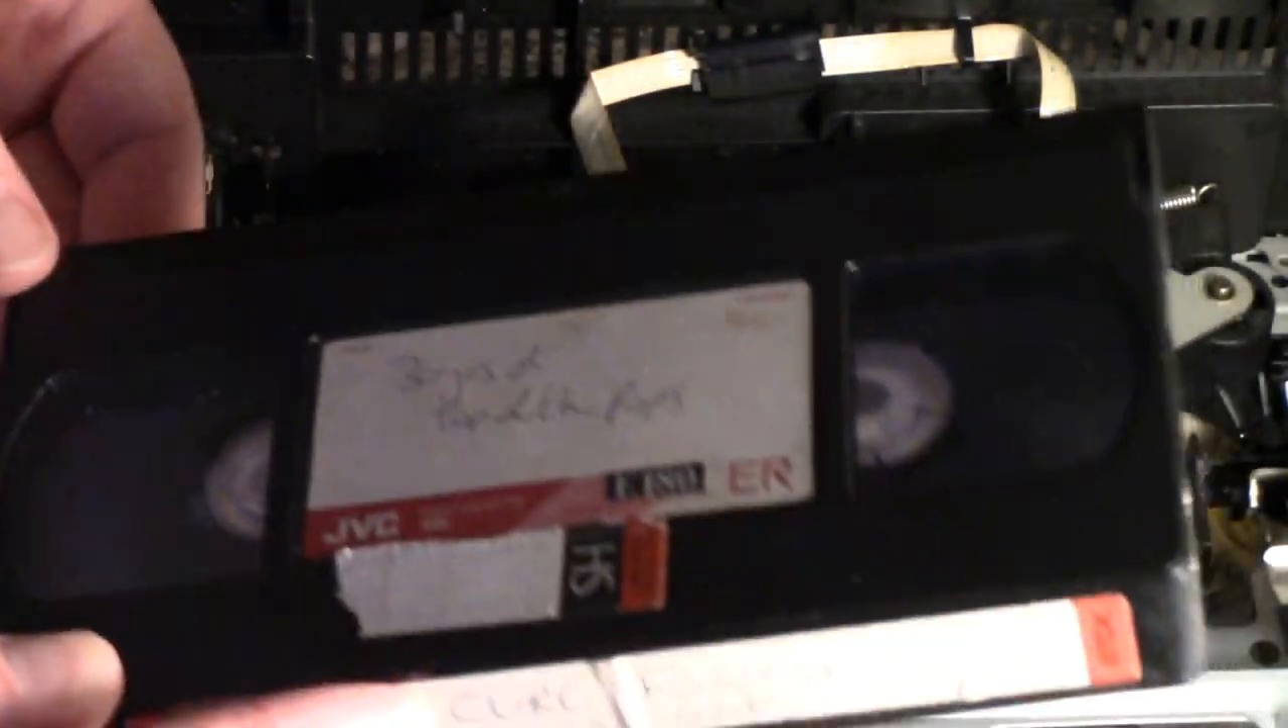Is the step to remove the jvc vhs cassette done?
Yes.